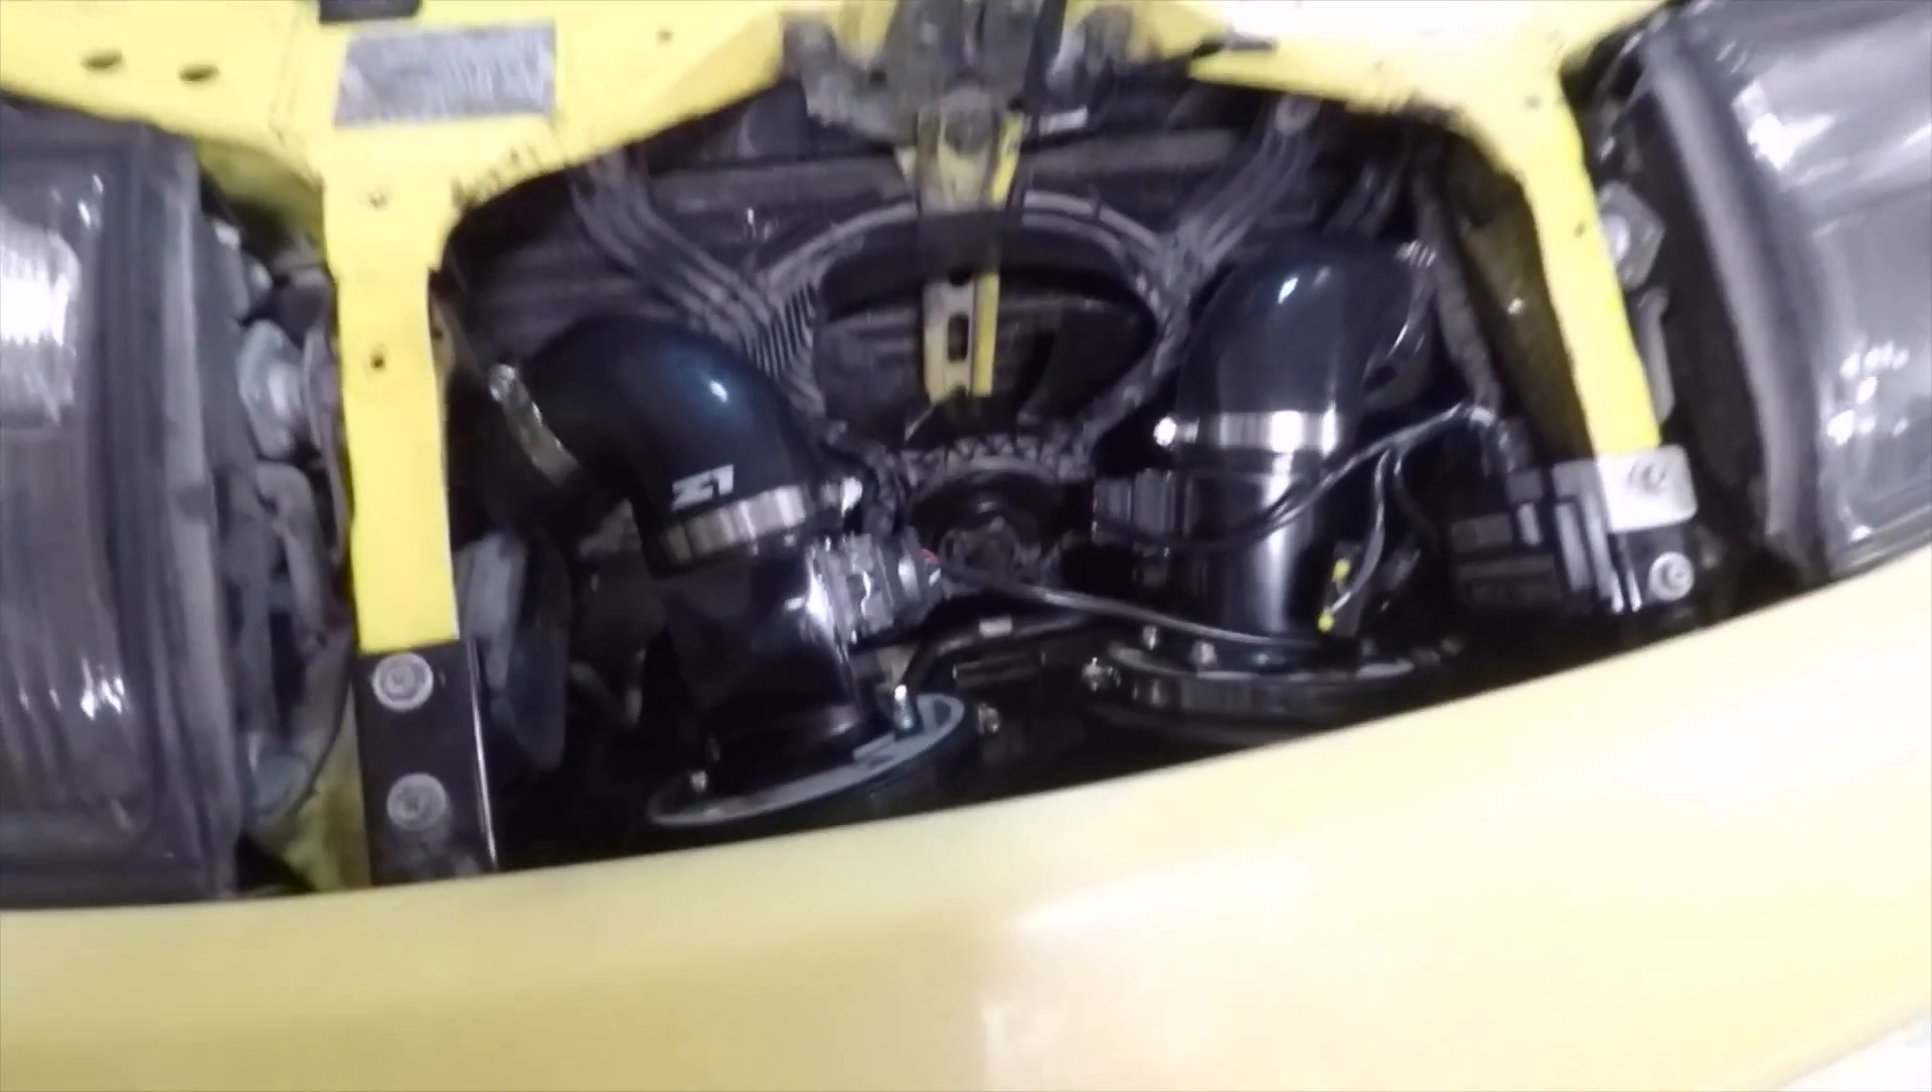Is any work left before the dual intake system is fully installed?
No.